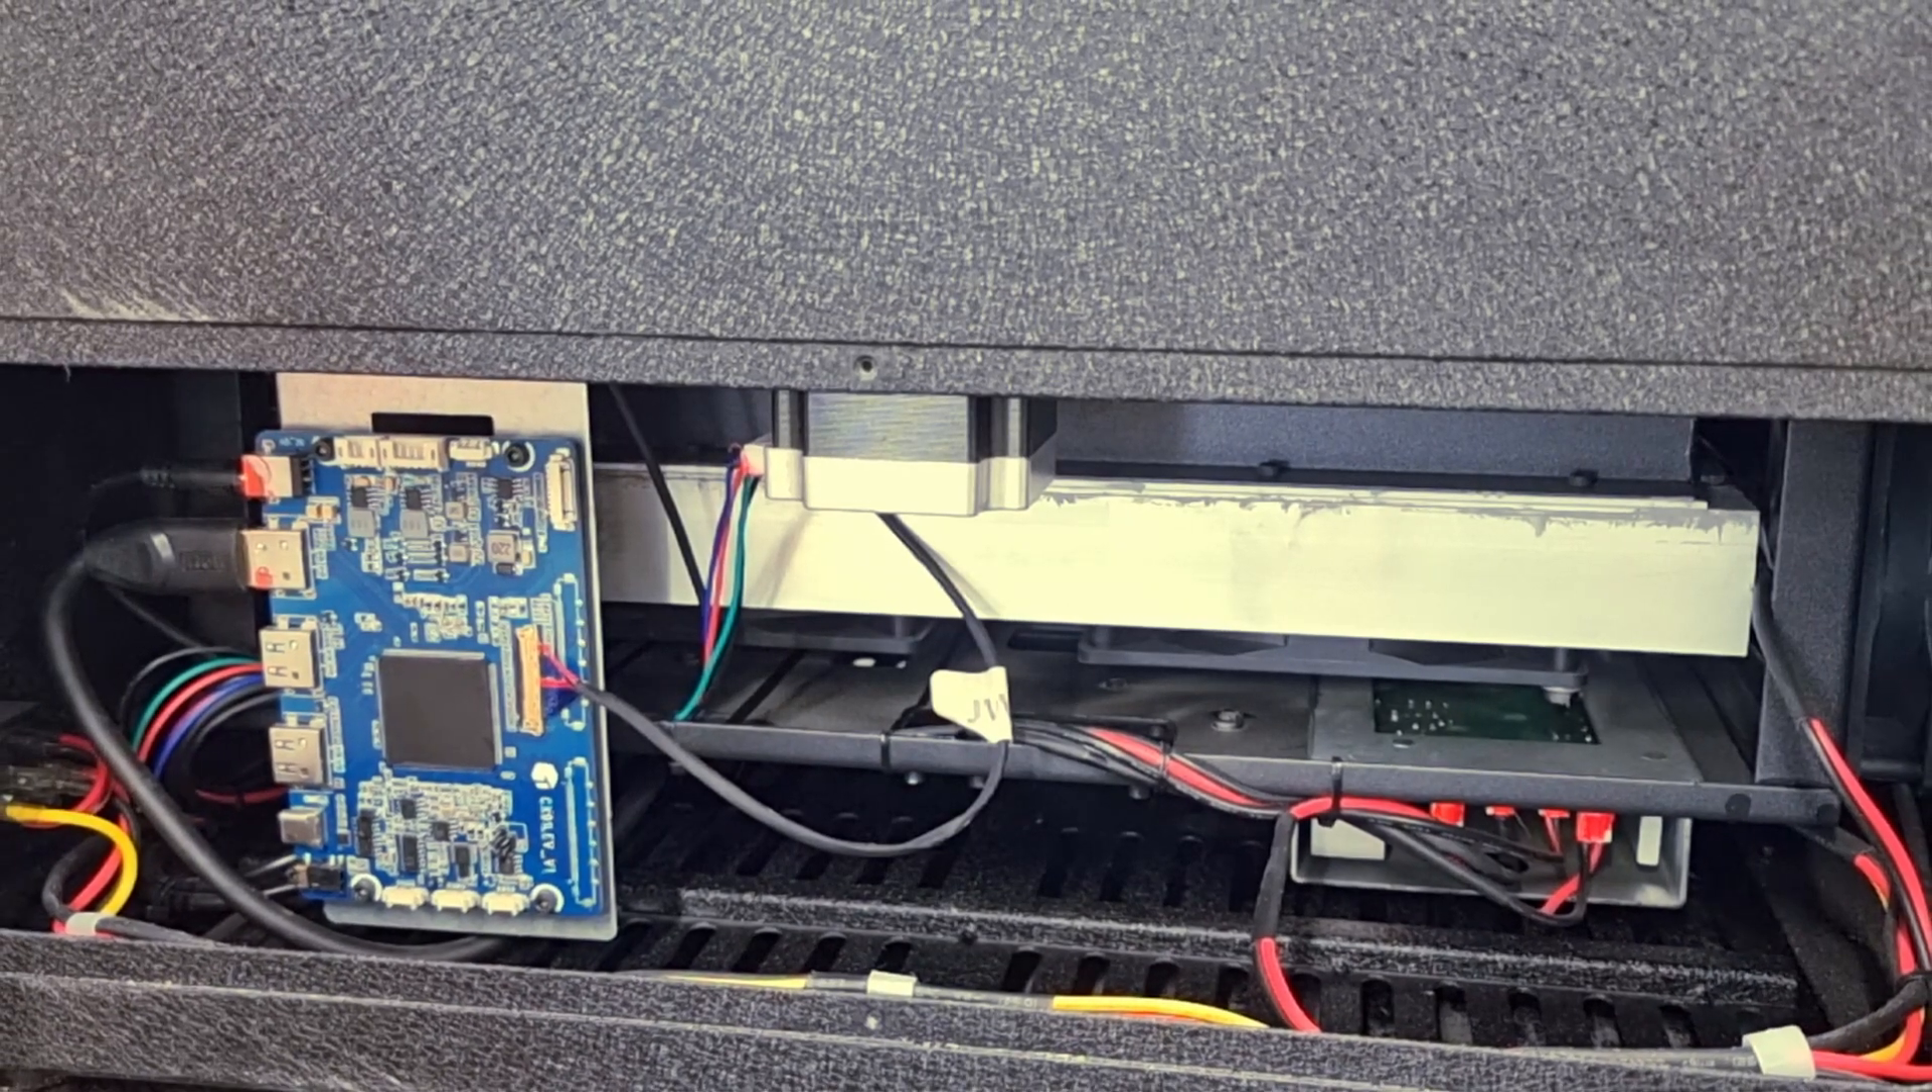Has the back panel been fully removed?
Yes.